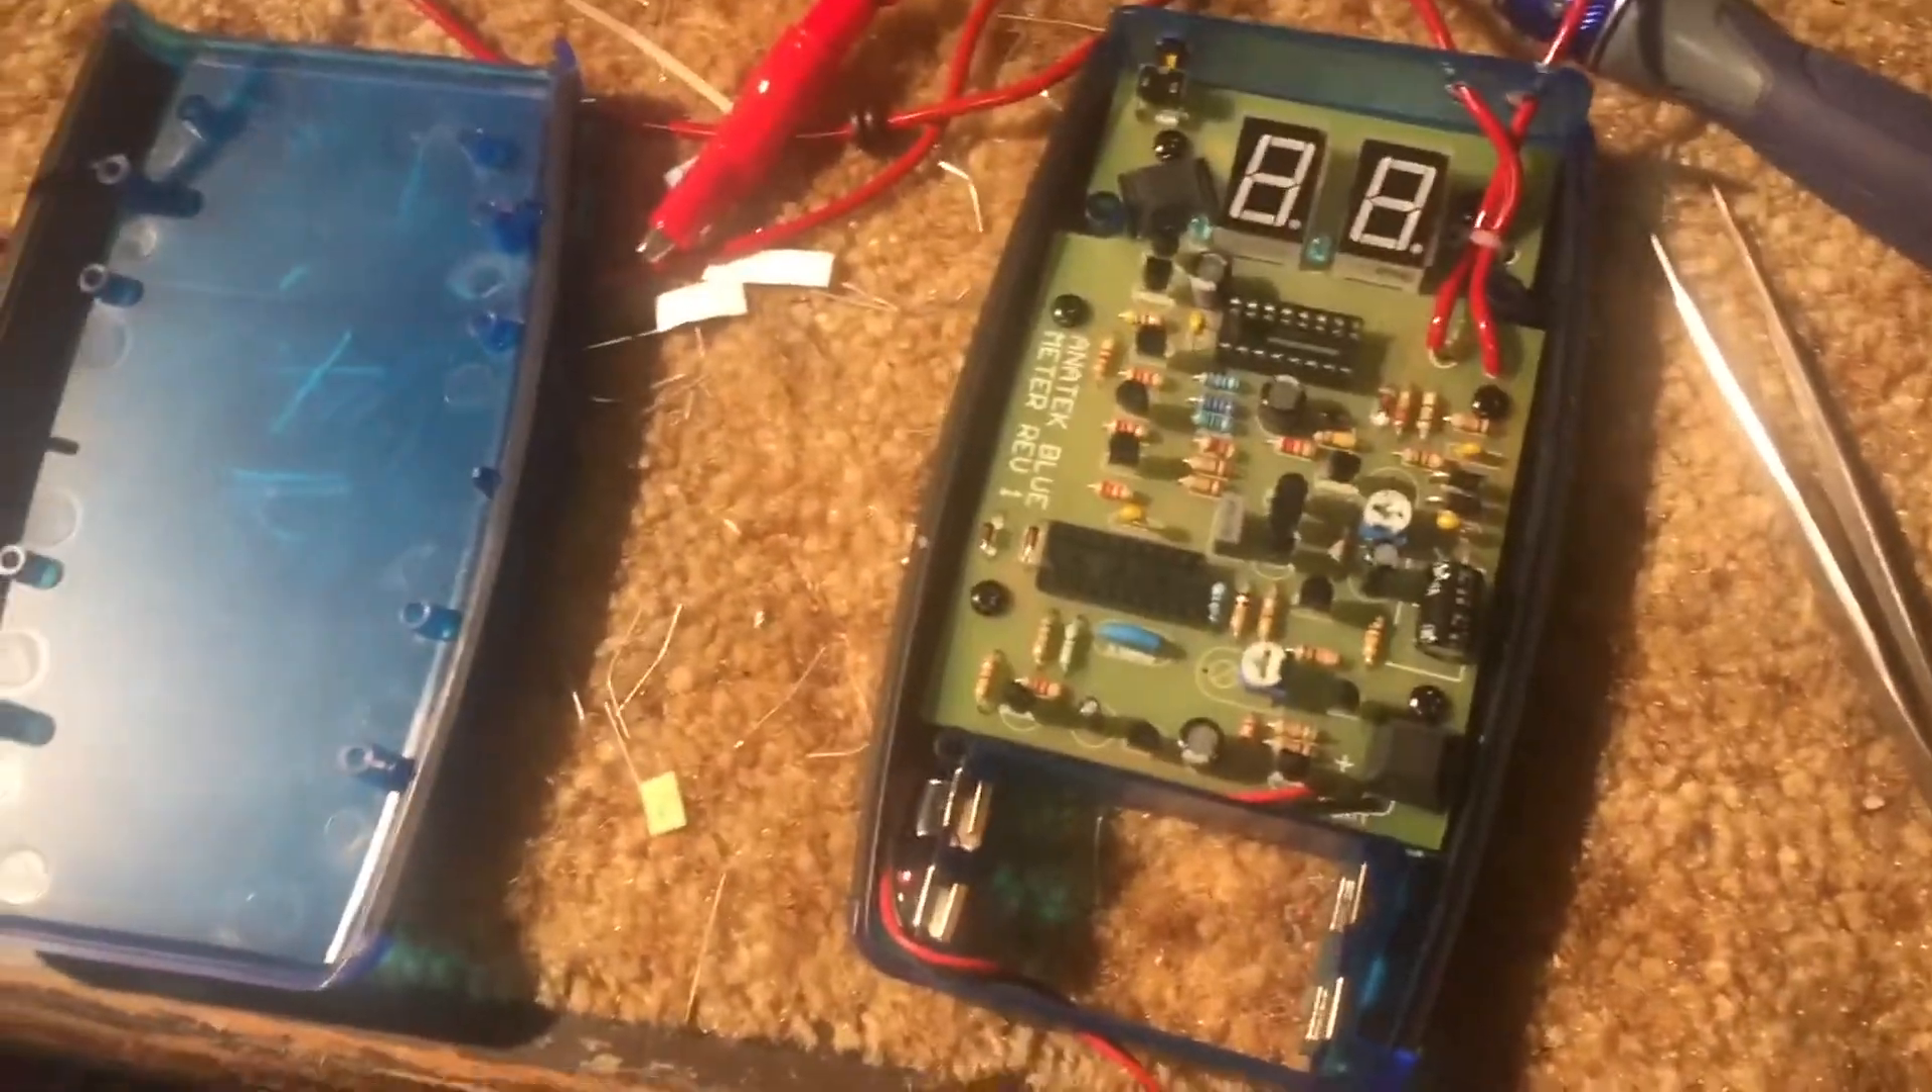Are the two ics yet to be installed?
Yes.